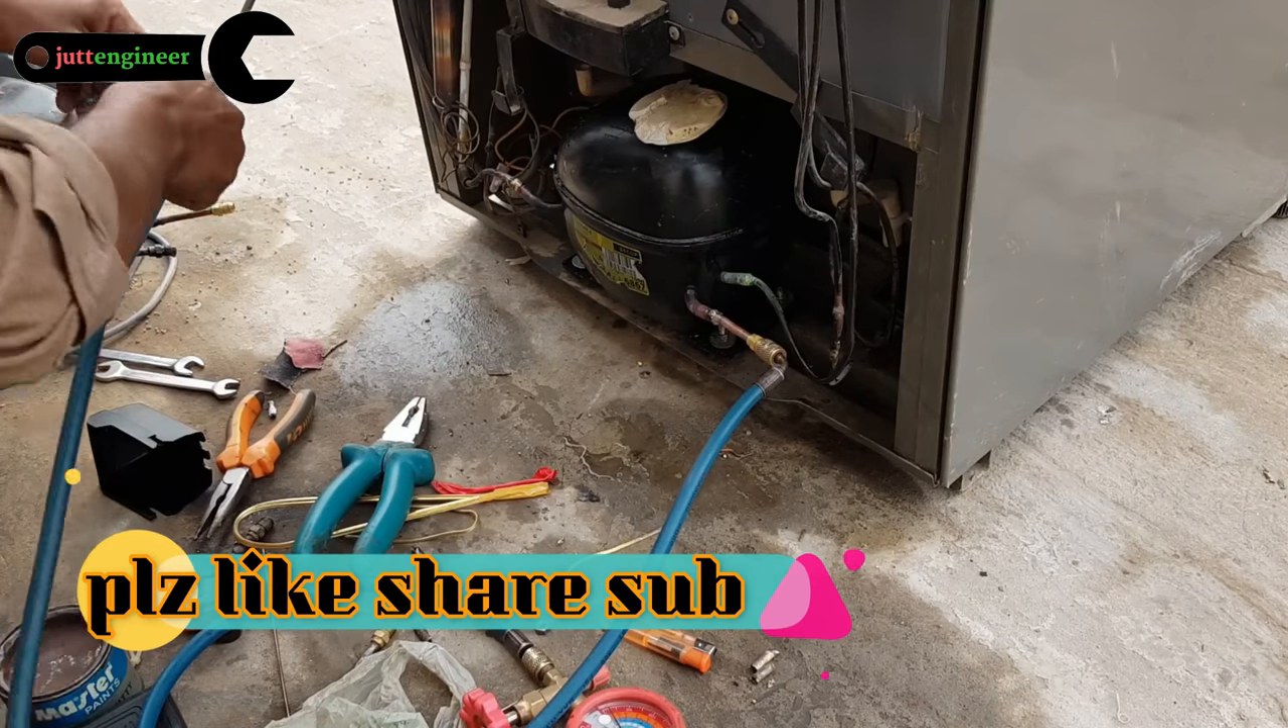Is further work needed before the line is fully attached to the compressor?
No.